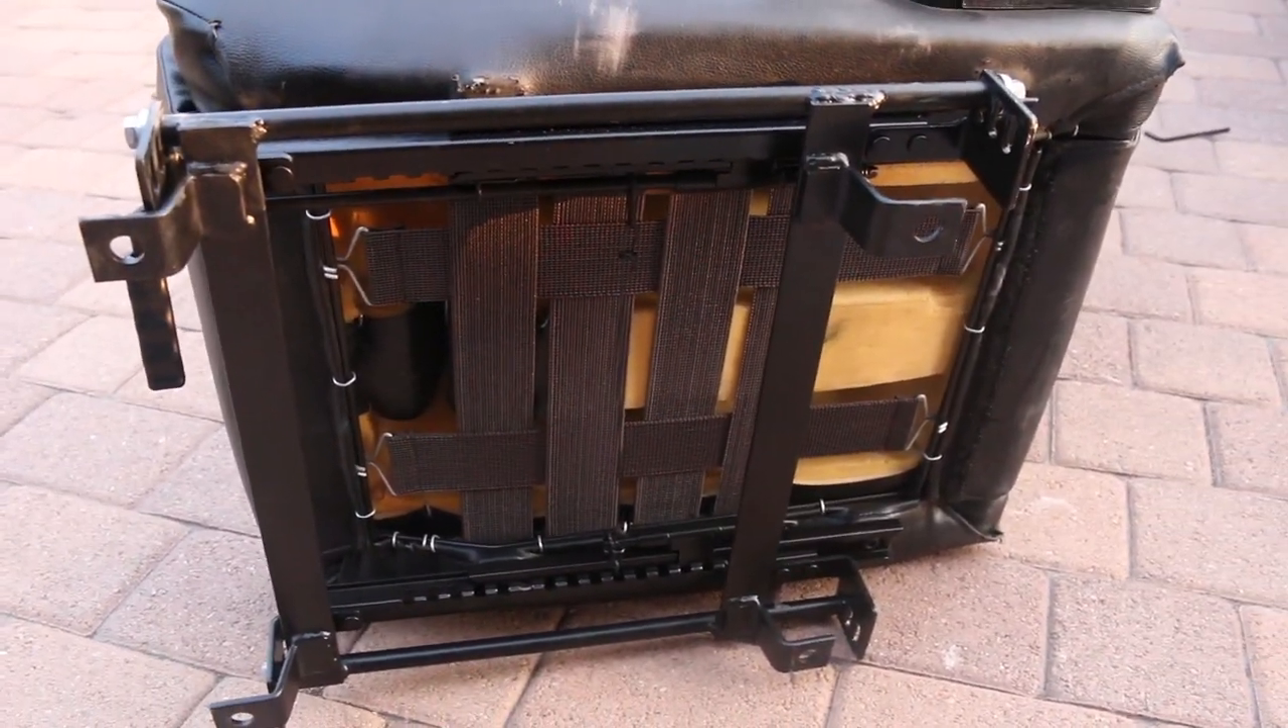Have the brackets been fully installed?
Yes.